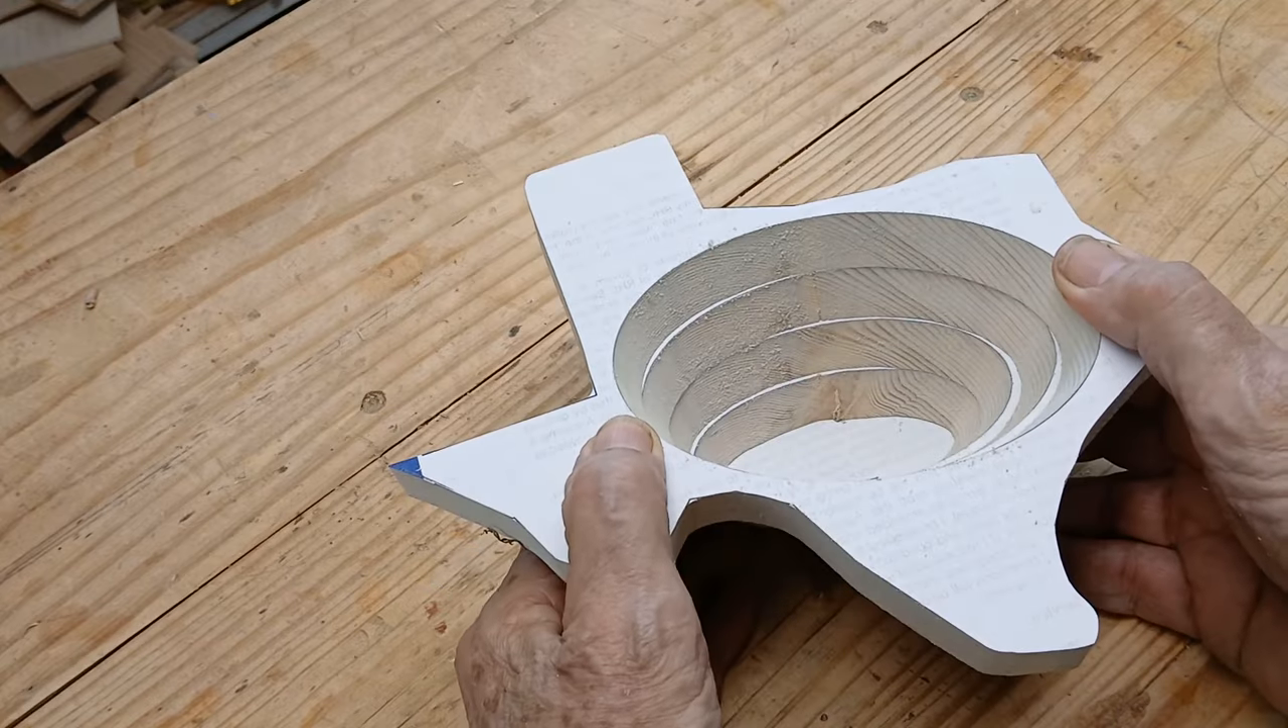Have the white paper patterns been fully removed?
No.